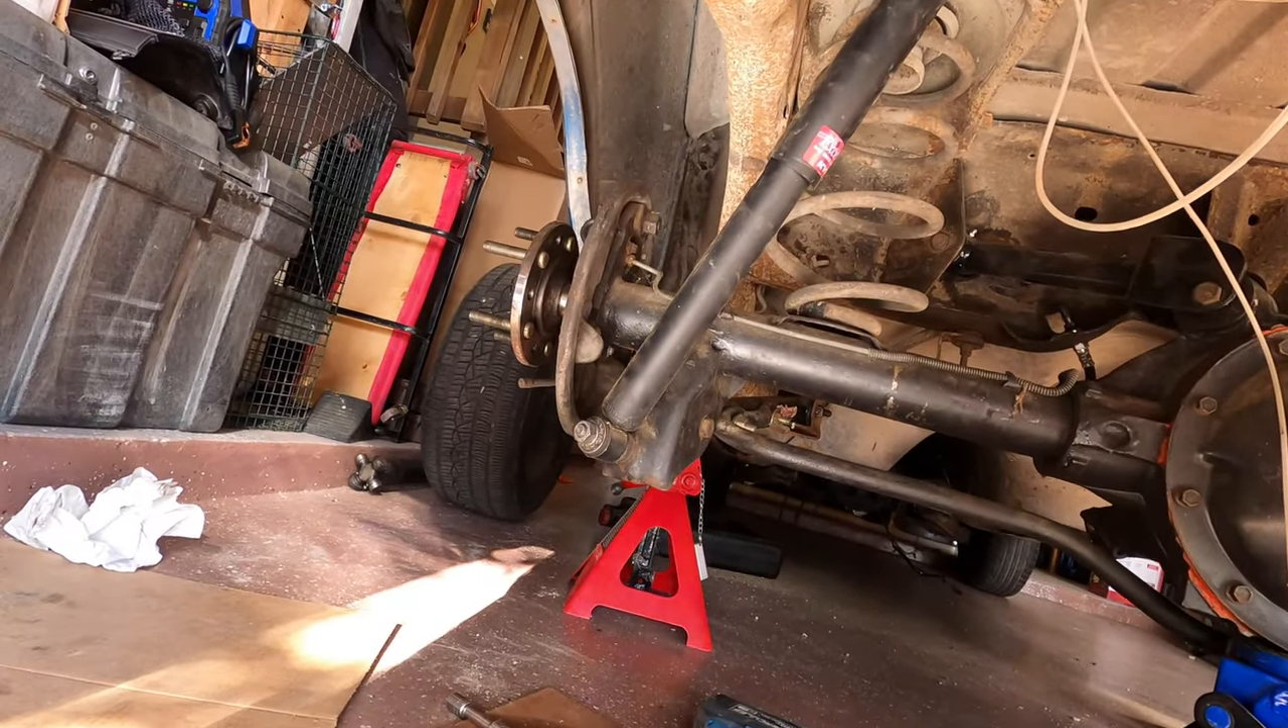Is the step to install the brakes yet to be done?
Yes.